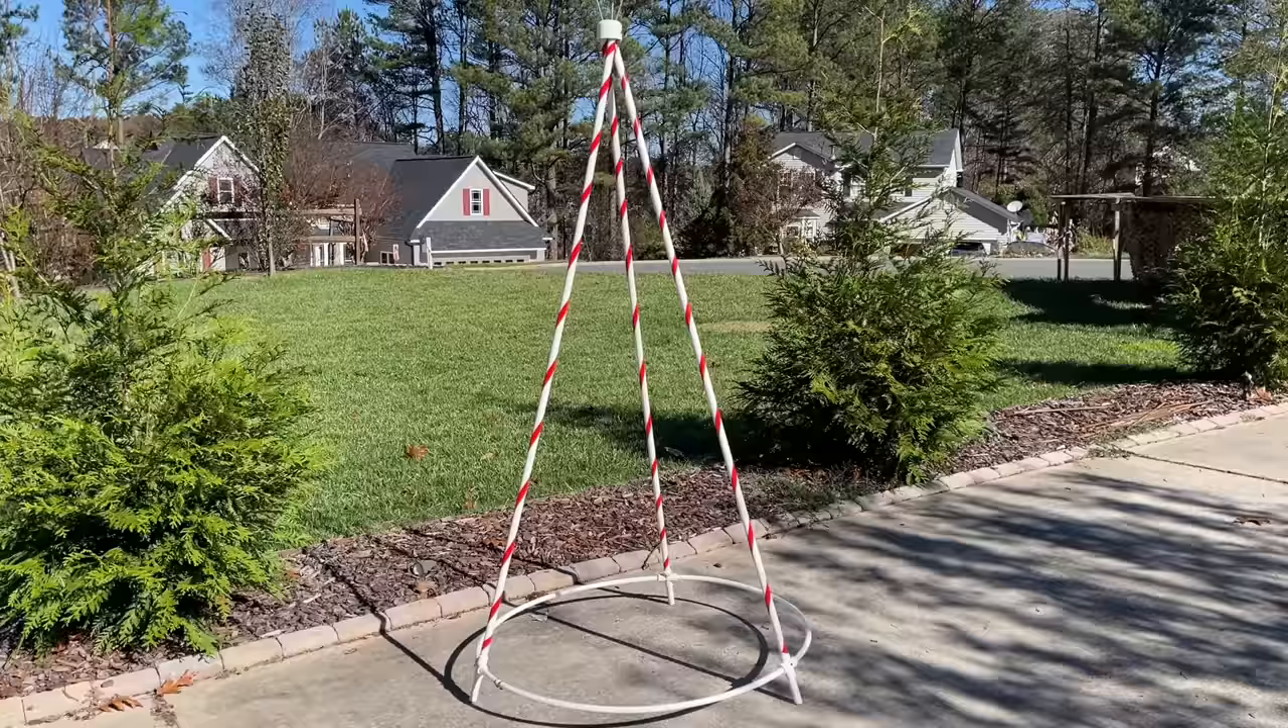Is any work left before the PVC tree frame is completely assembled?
No.